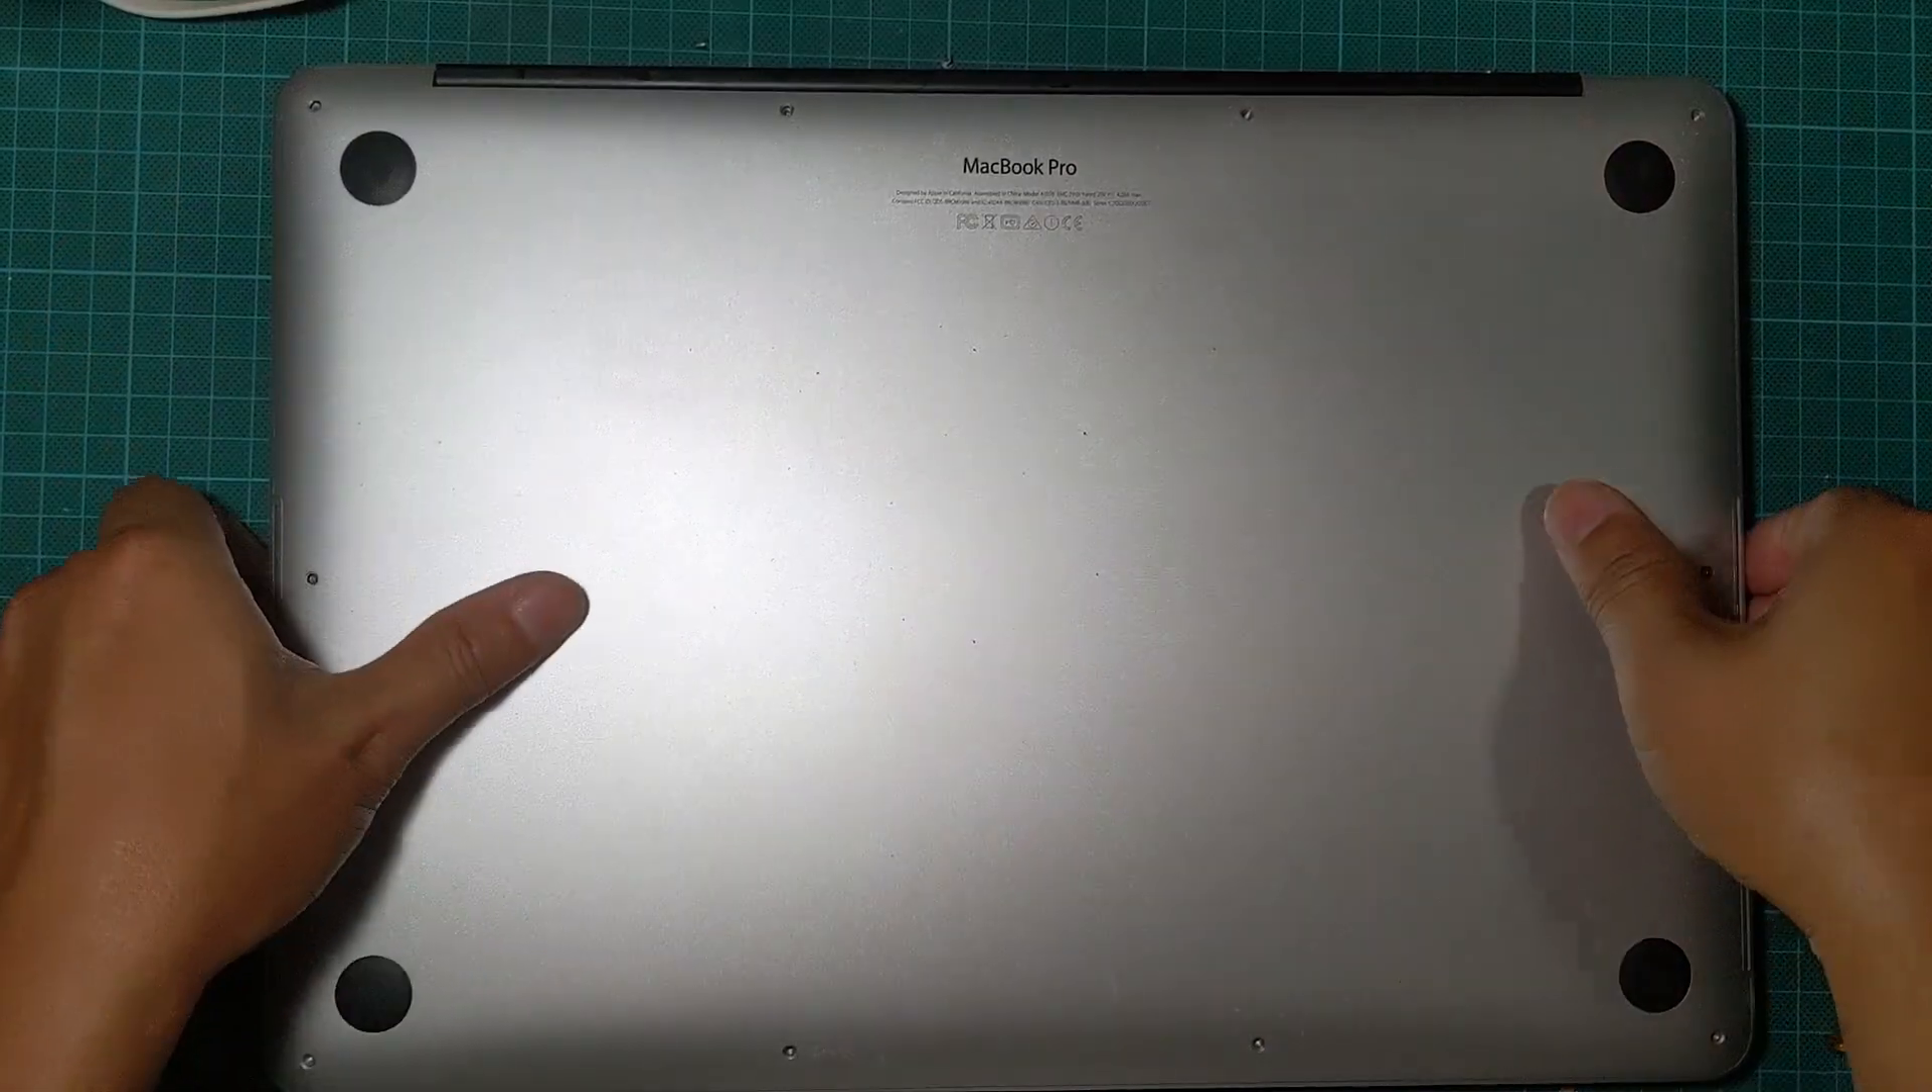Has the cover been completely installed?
Yes.